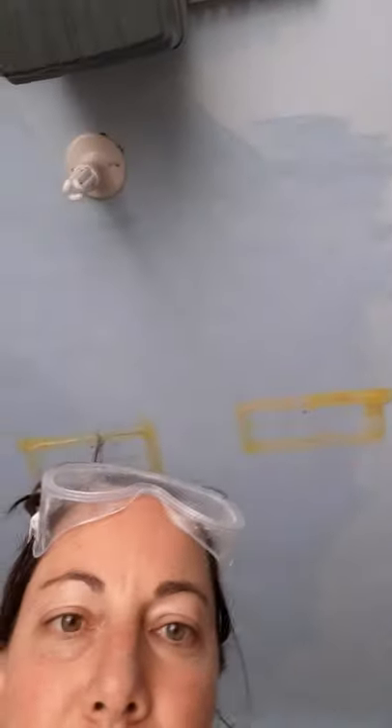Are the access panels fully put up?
No.